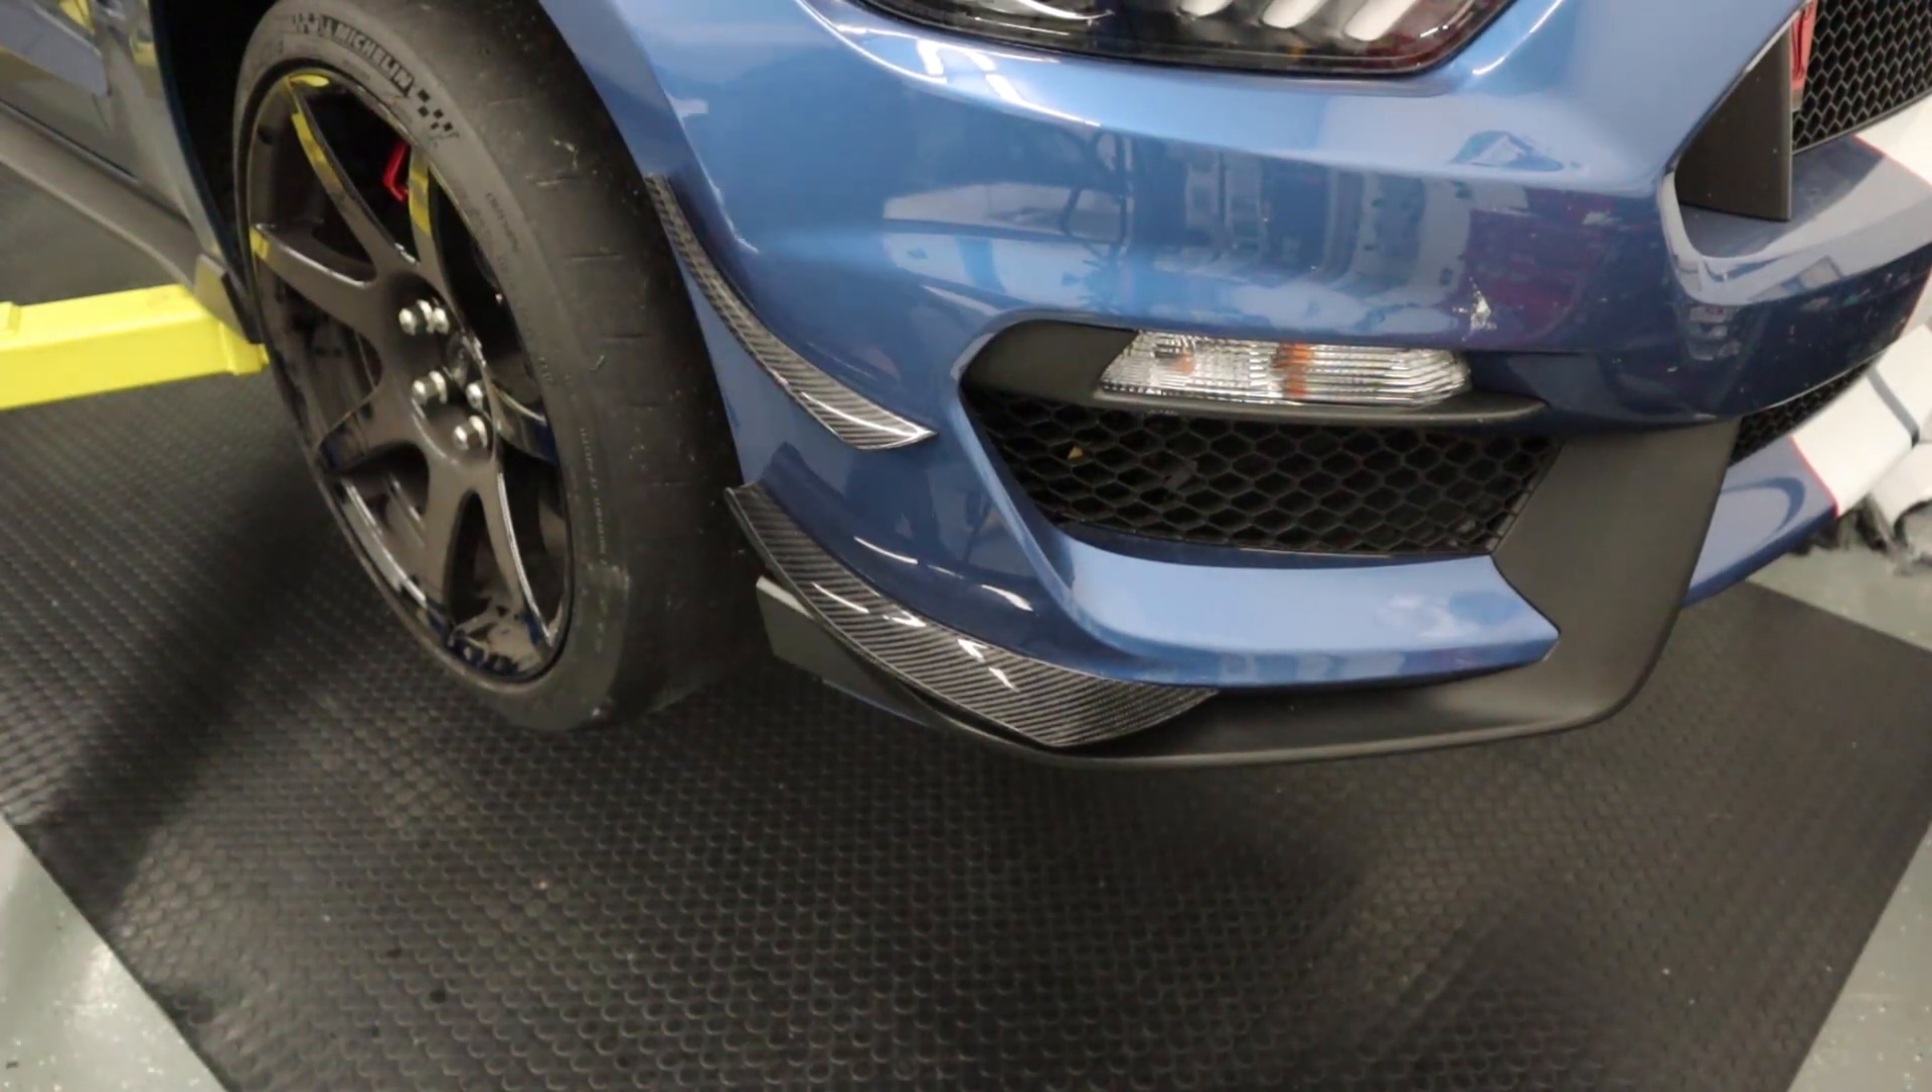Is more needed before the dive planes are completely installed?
No.